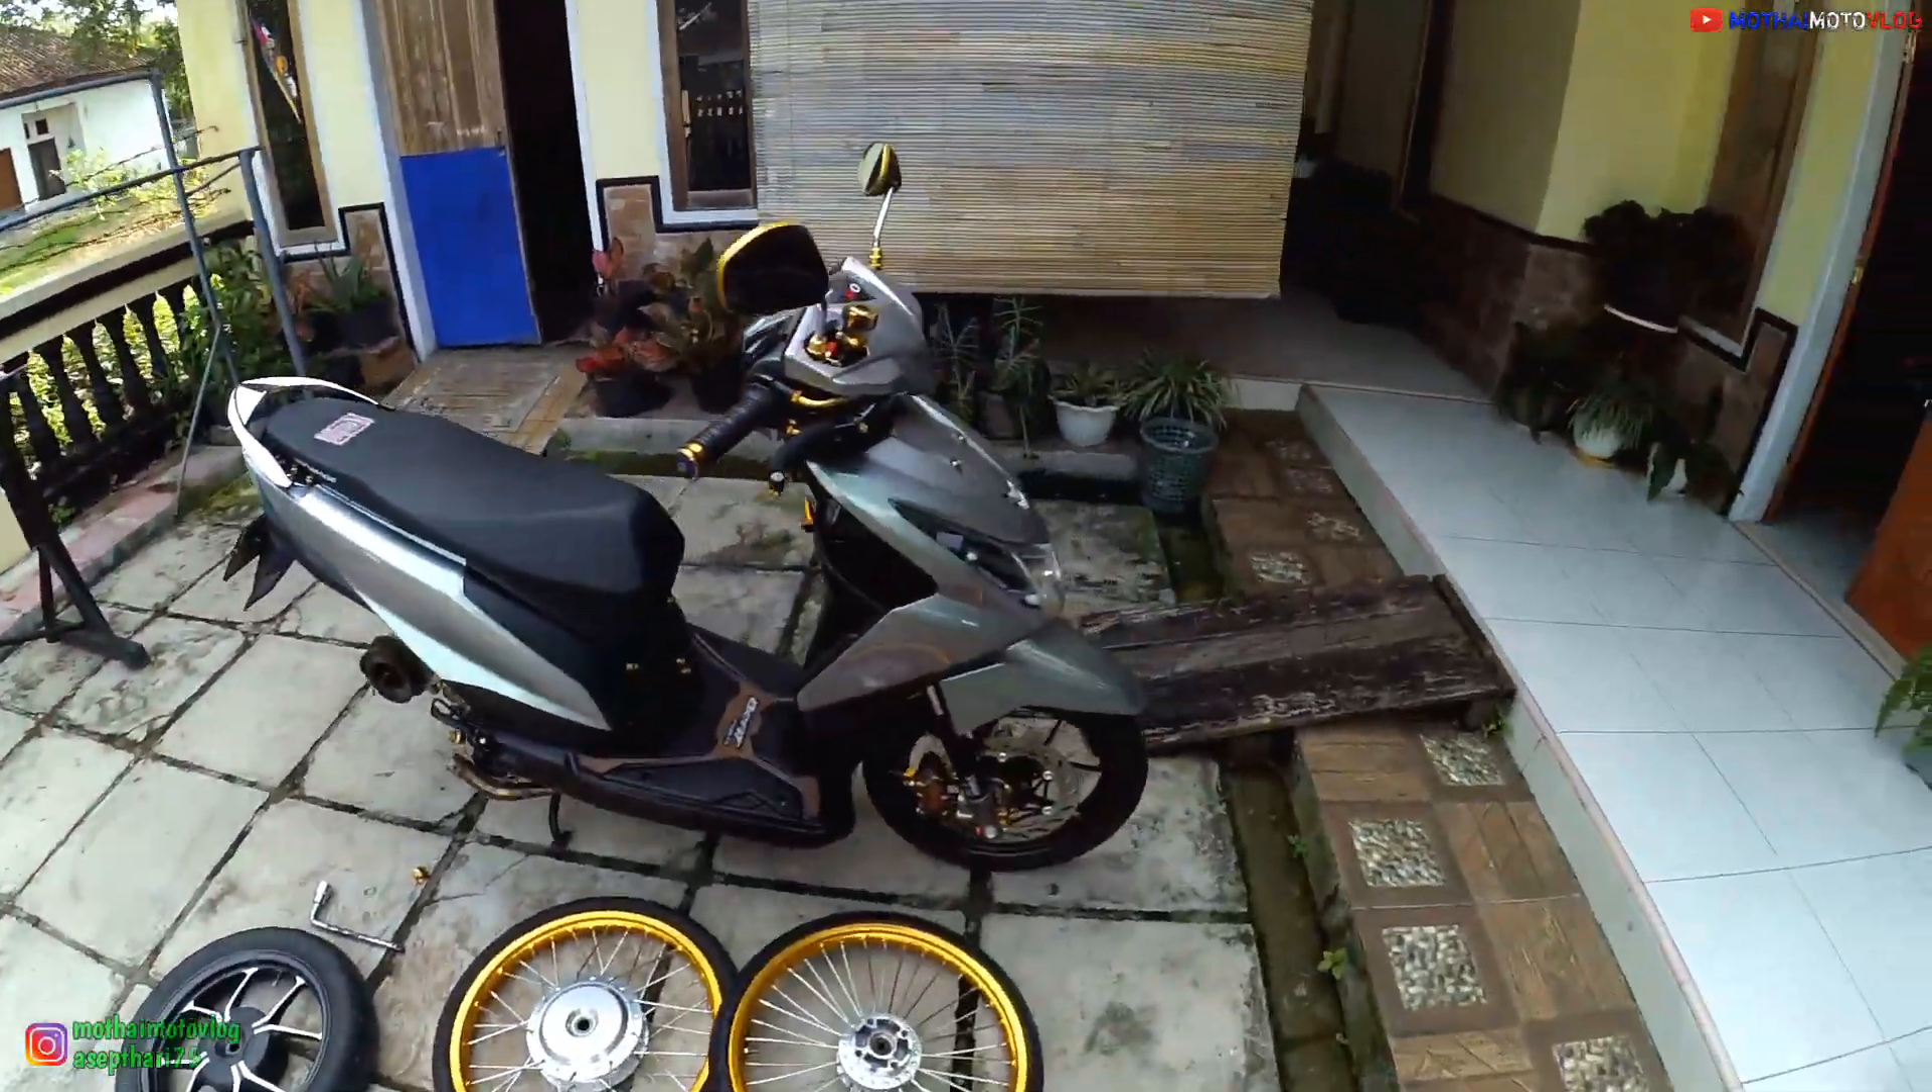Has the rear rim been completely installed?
No.